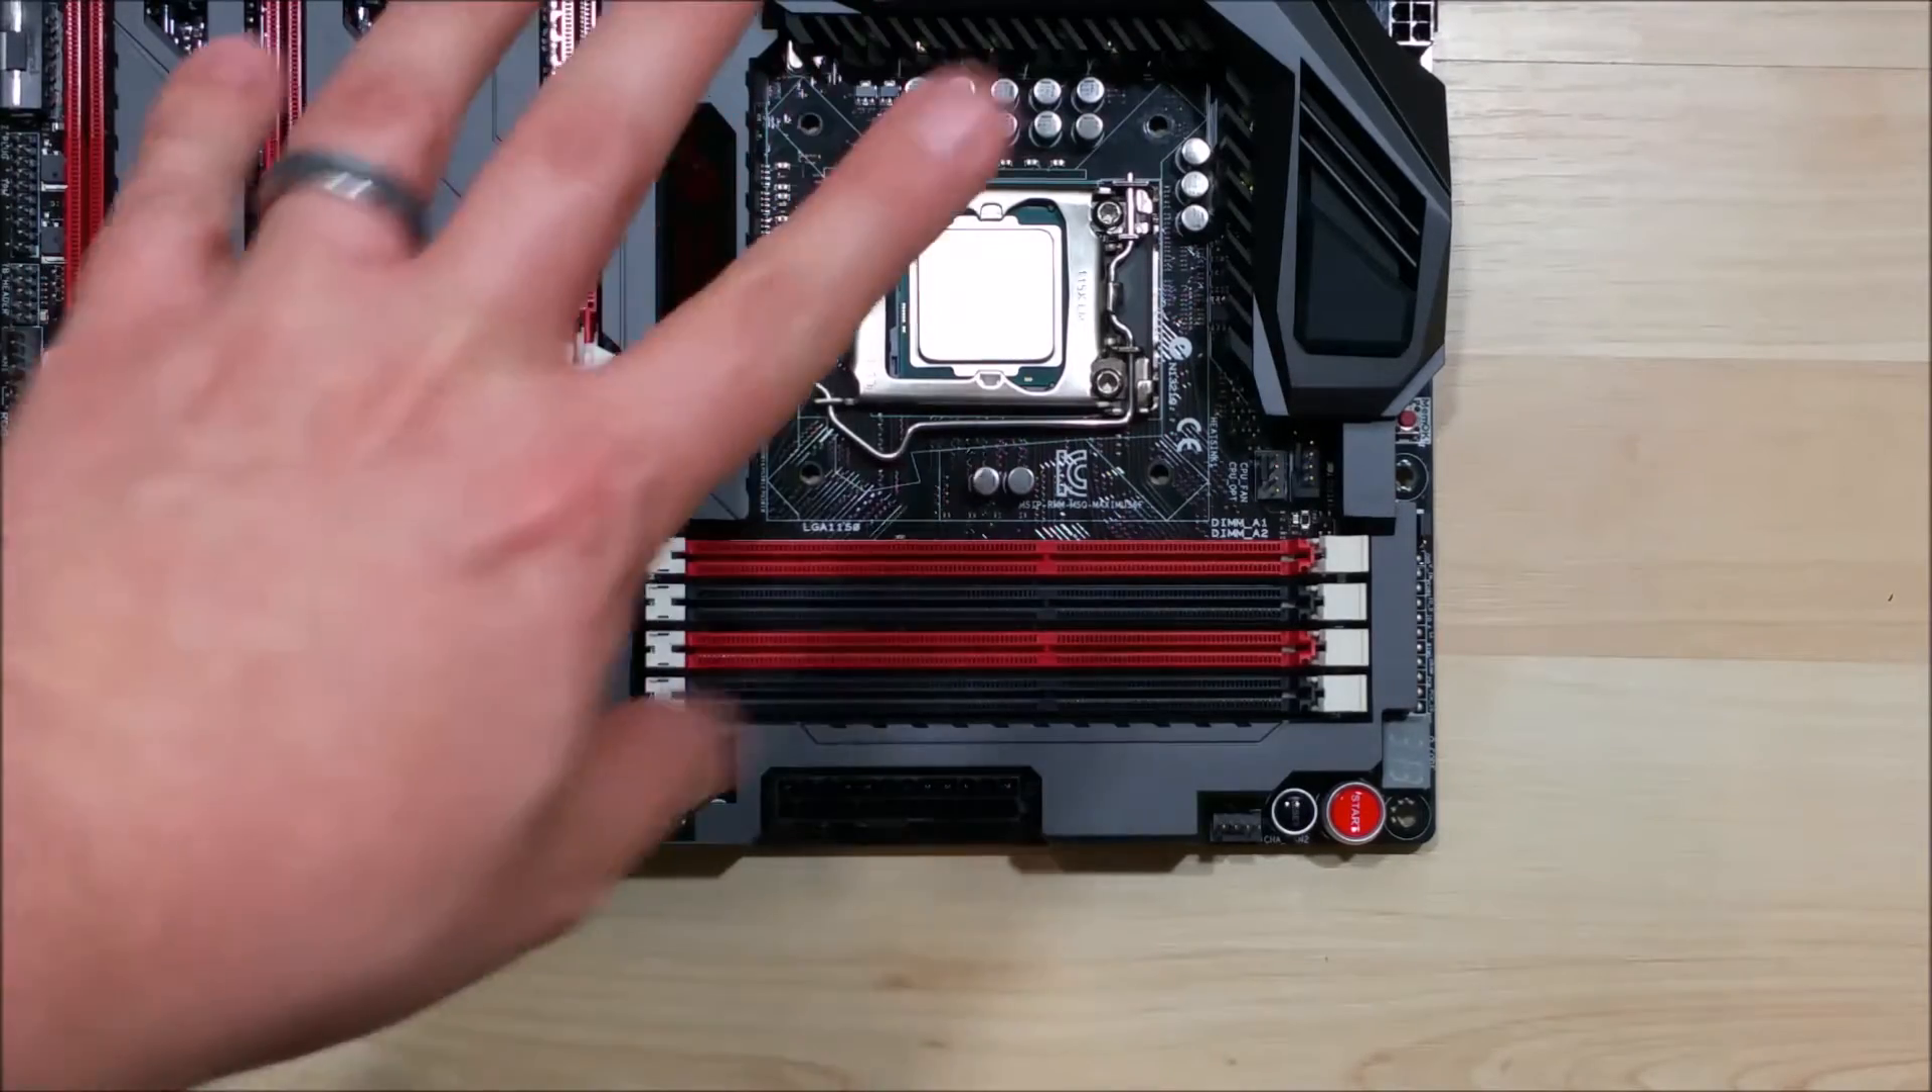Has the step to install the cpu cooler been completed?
No.